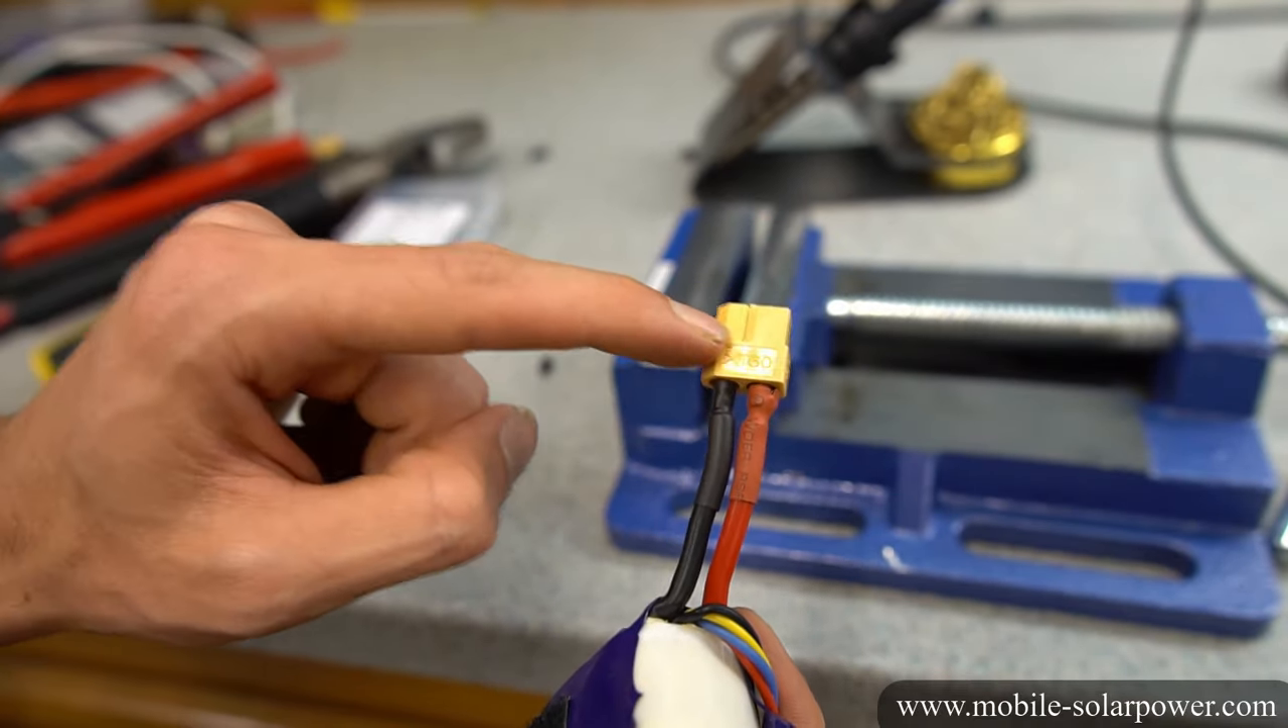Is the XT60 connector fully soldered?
Yes.